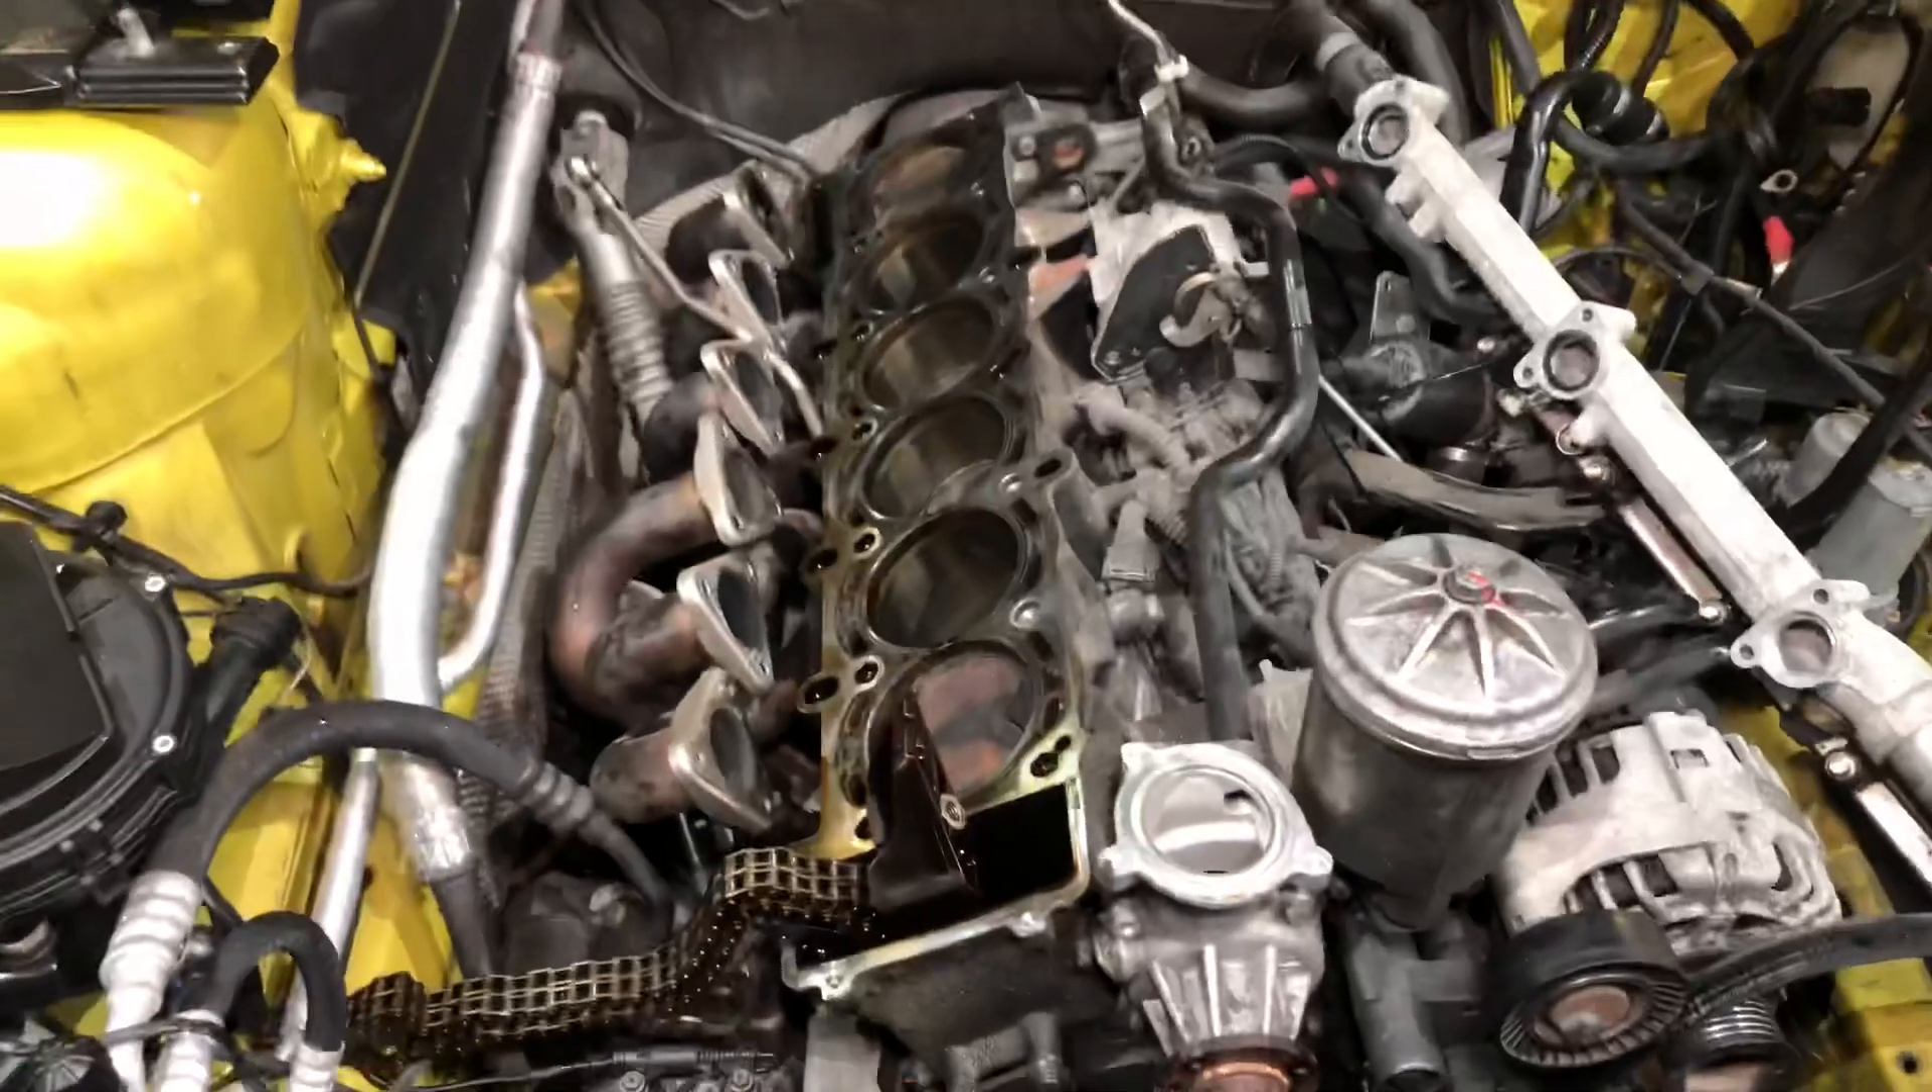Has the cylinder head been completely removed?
Yes.